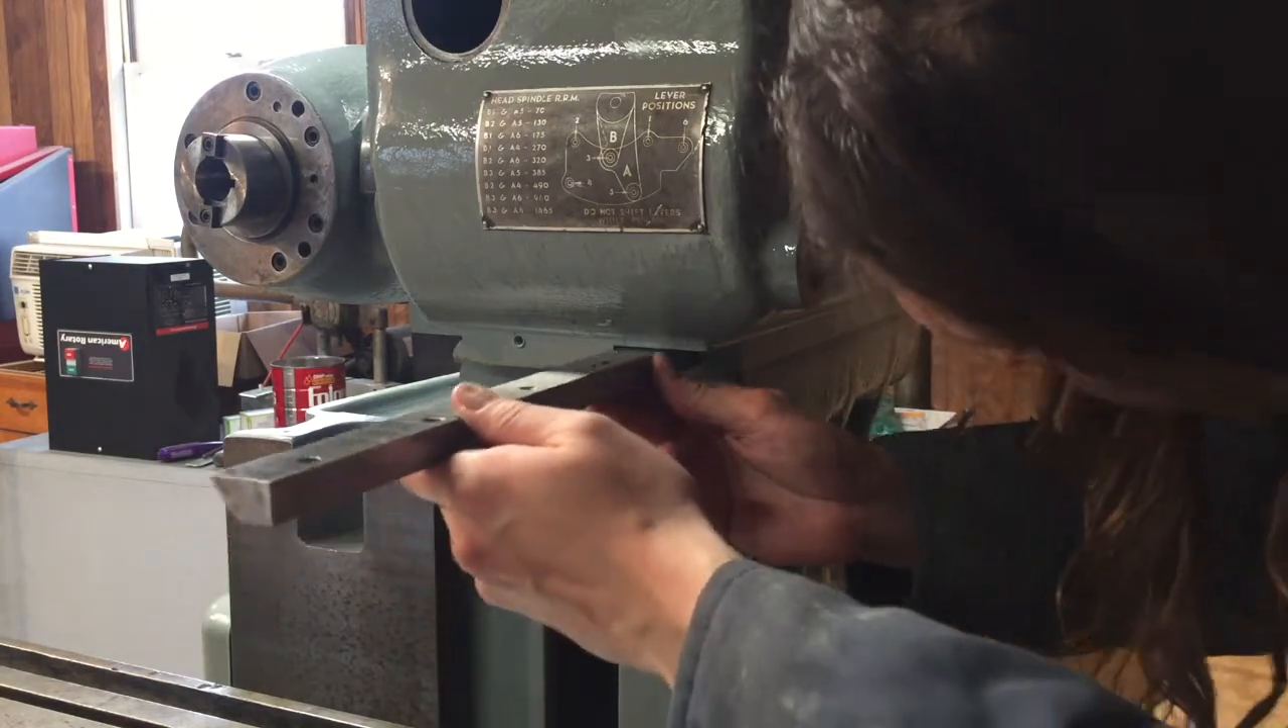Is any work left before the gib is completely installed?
Yes.